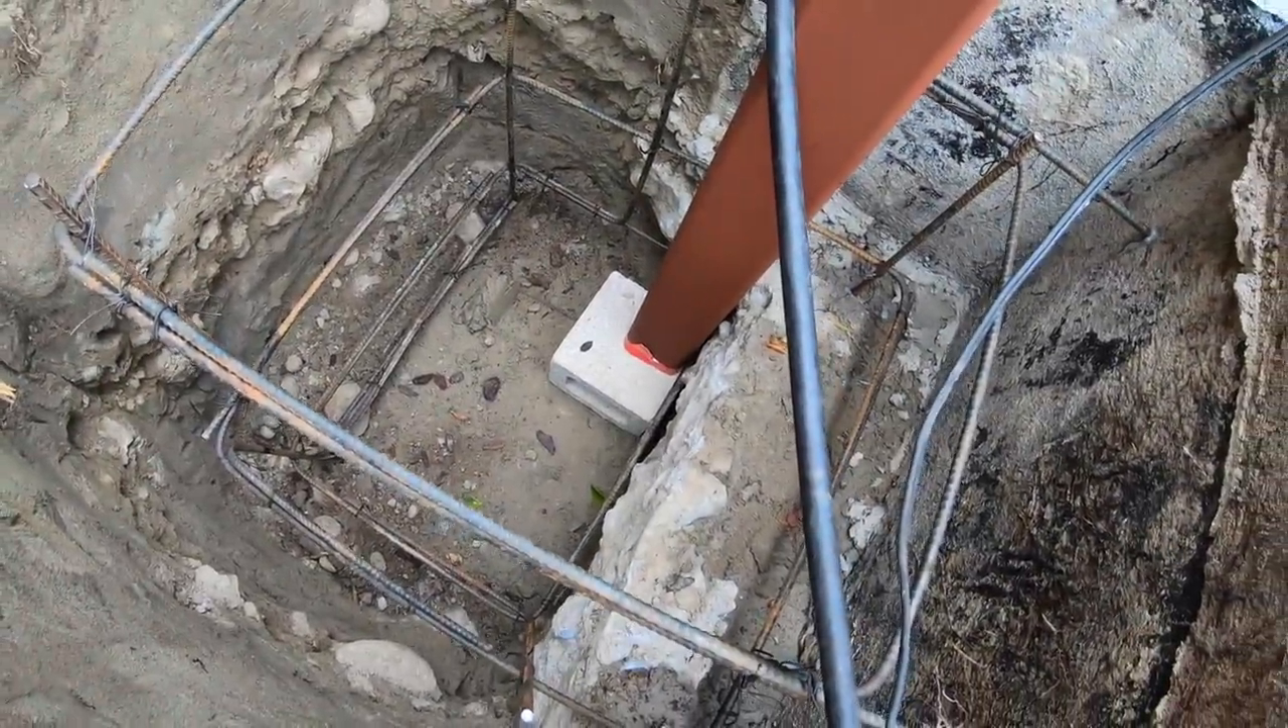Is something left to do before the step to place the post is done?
No.